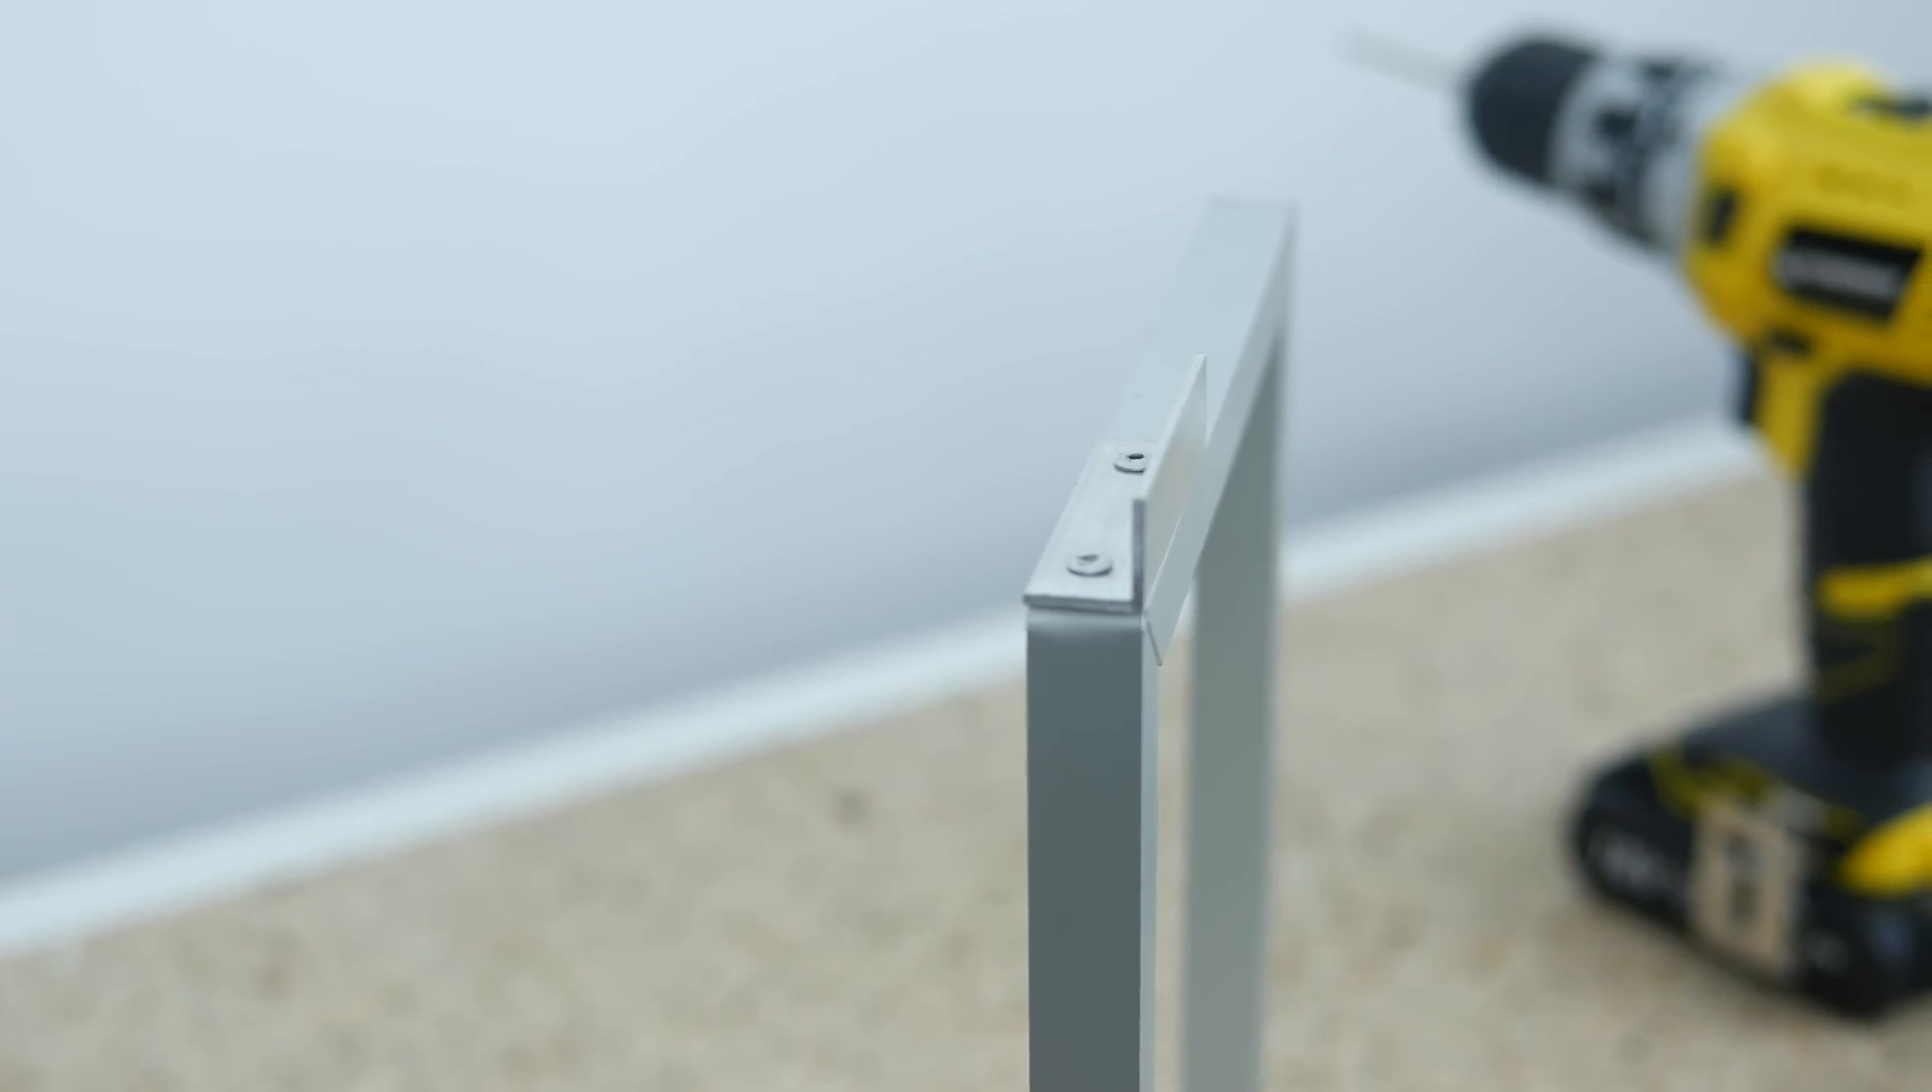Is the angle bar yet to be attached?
No.